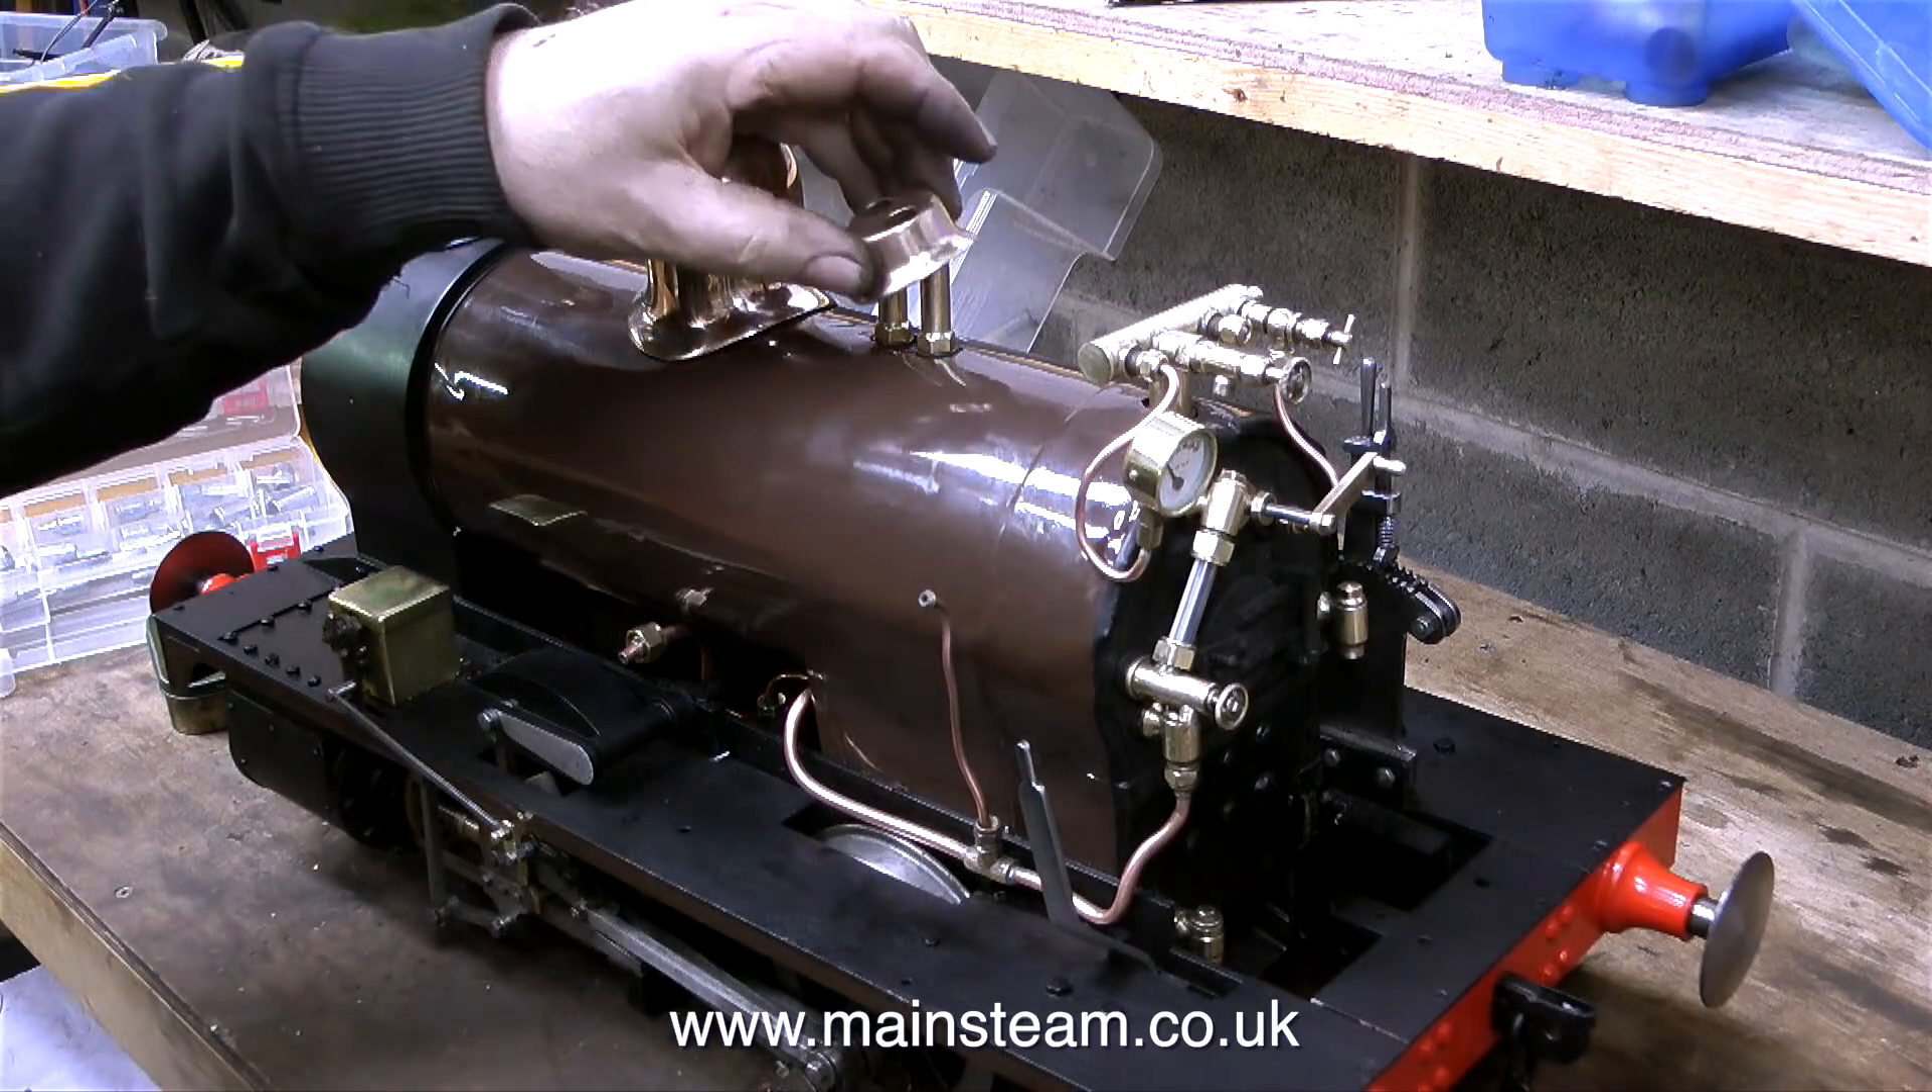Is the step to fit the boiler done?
Yes.